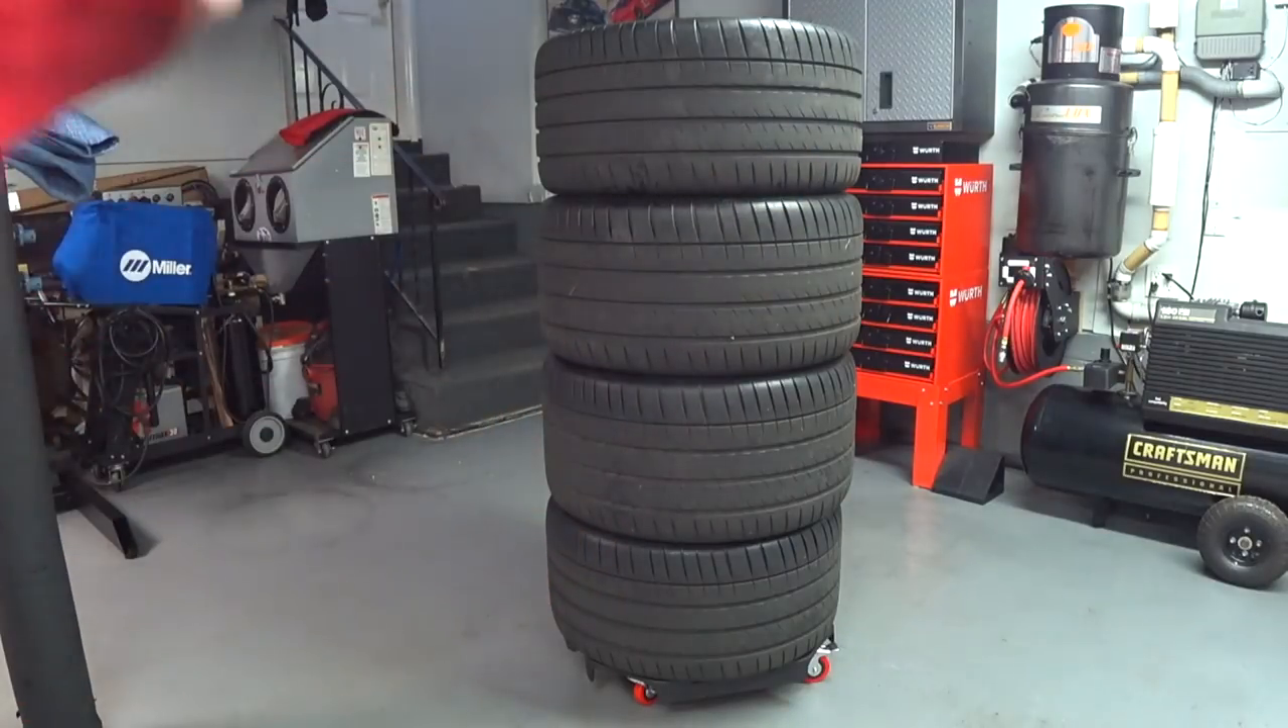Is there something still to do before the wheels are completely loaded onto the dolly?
No.